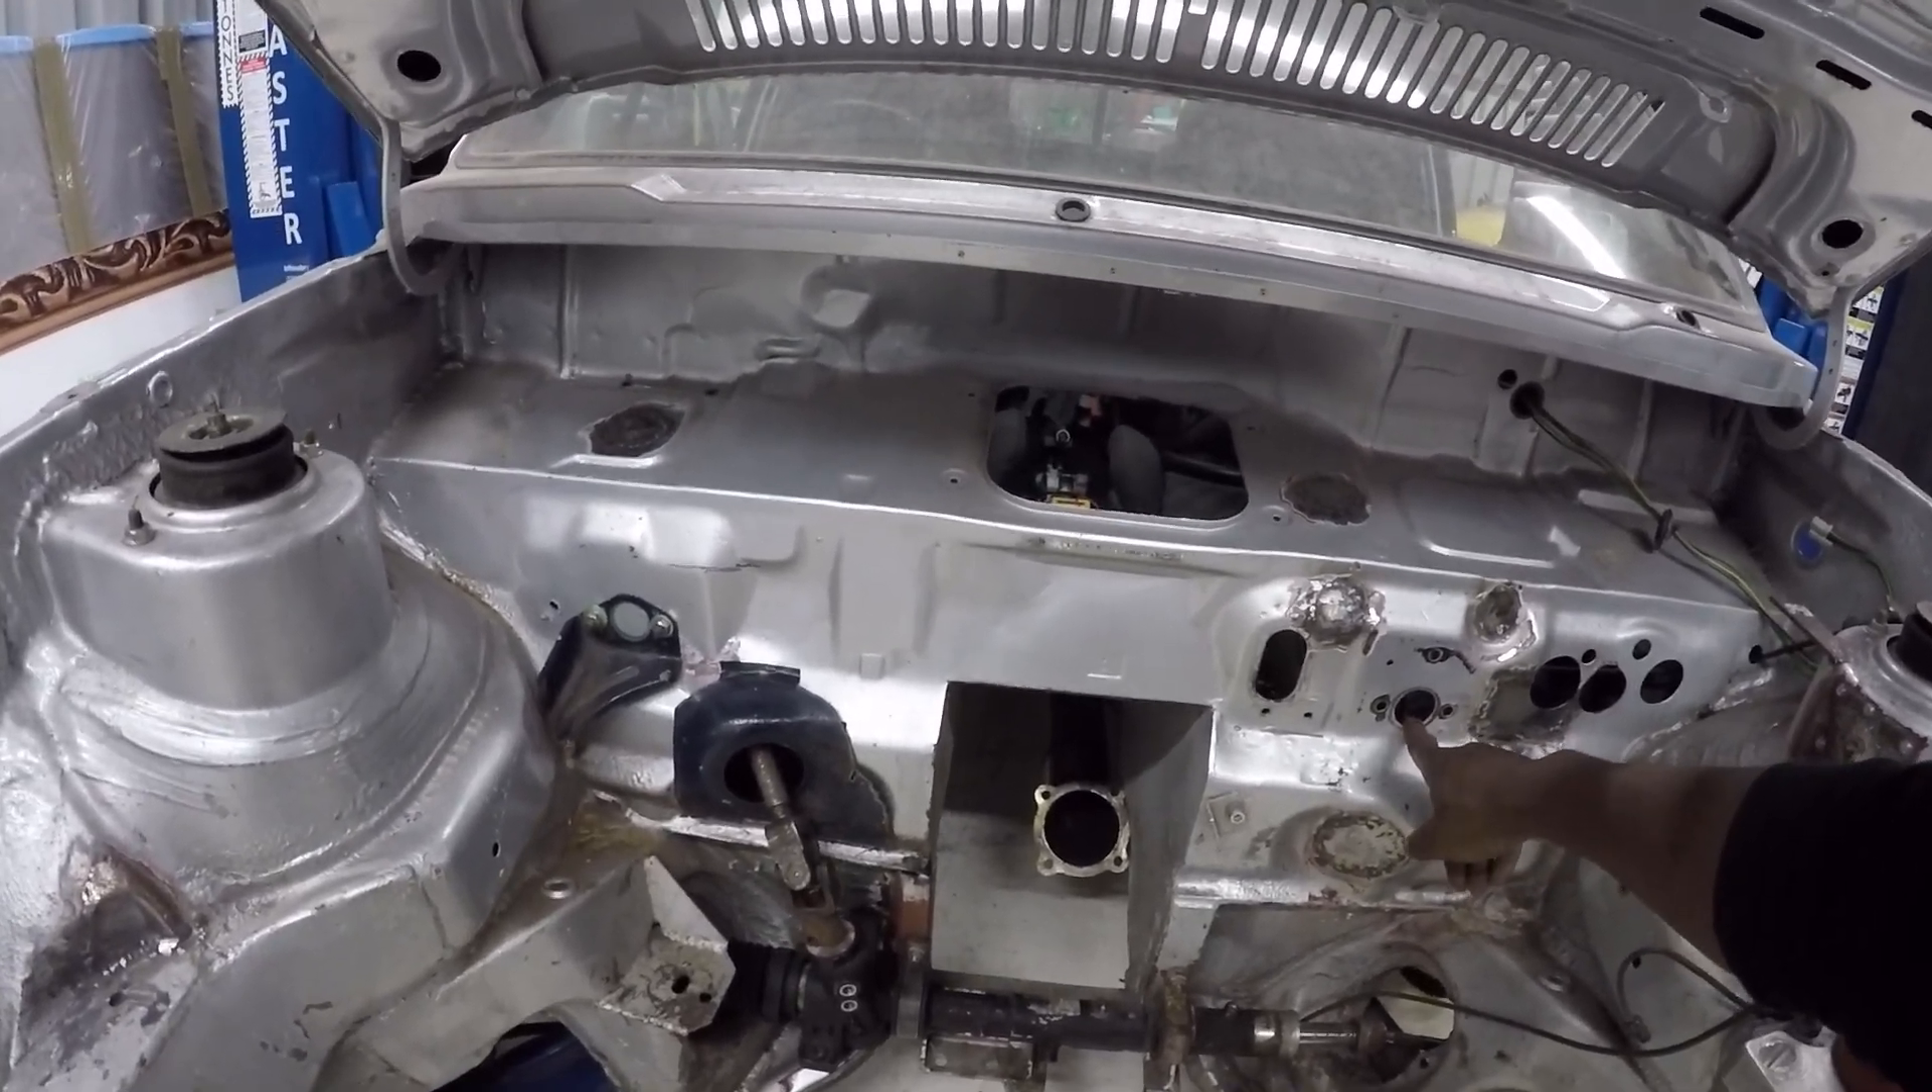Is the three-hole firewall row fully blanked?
No.